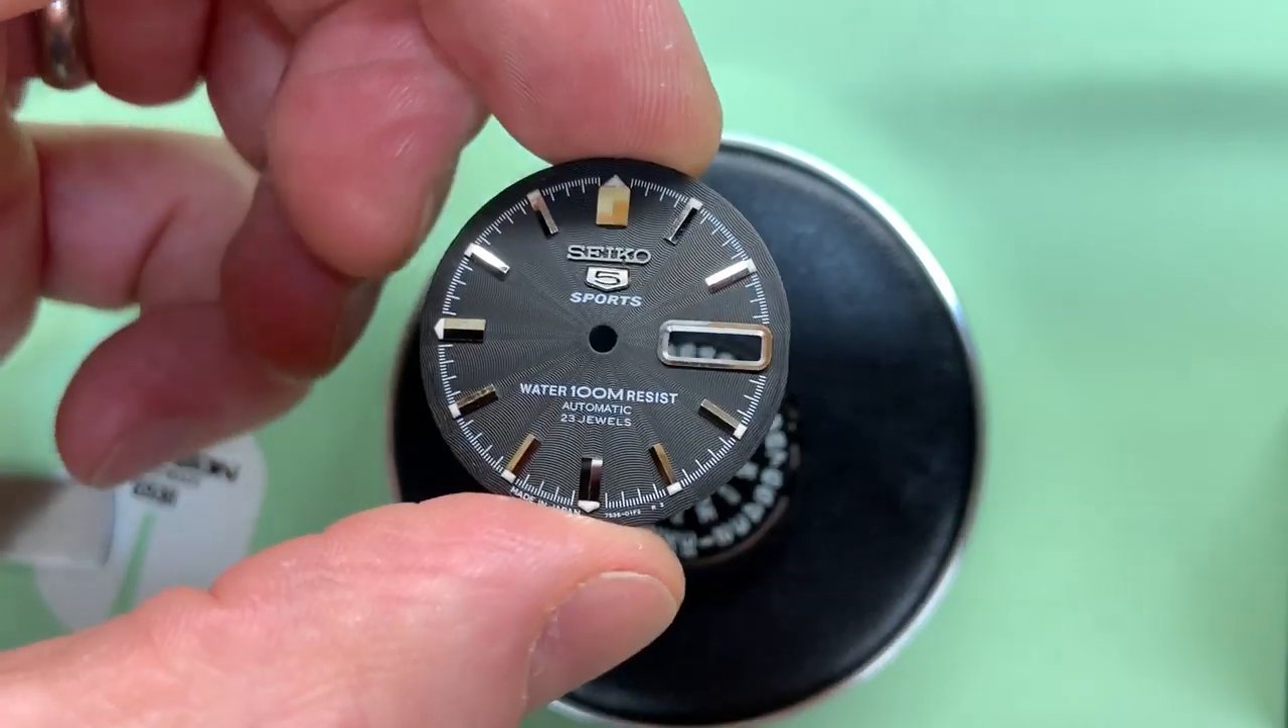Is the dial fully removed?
Yes.